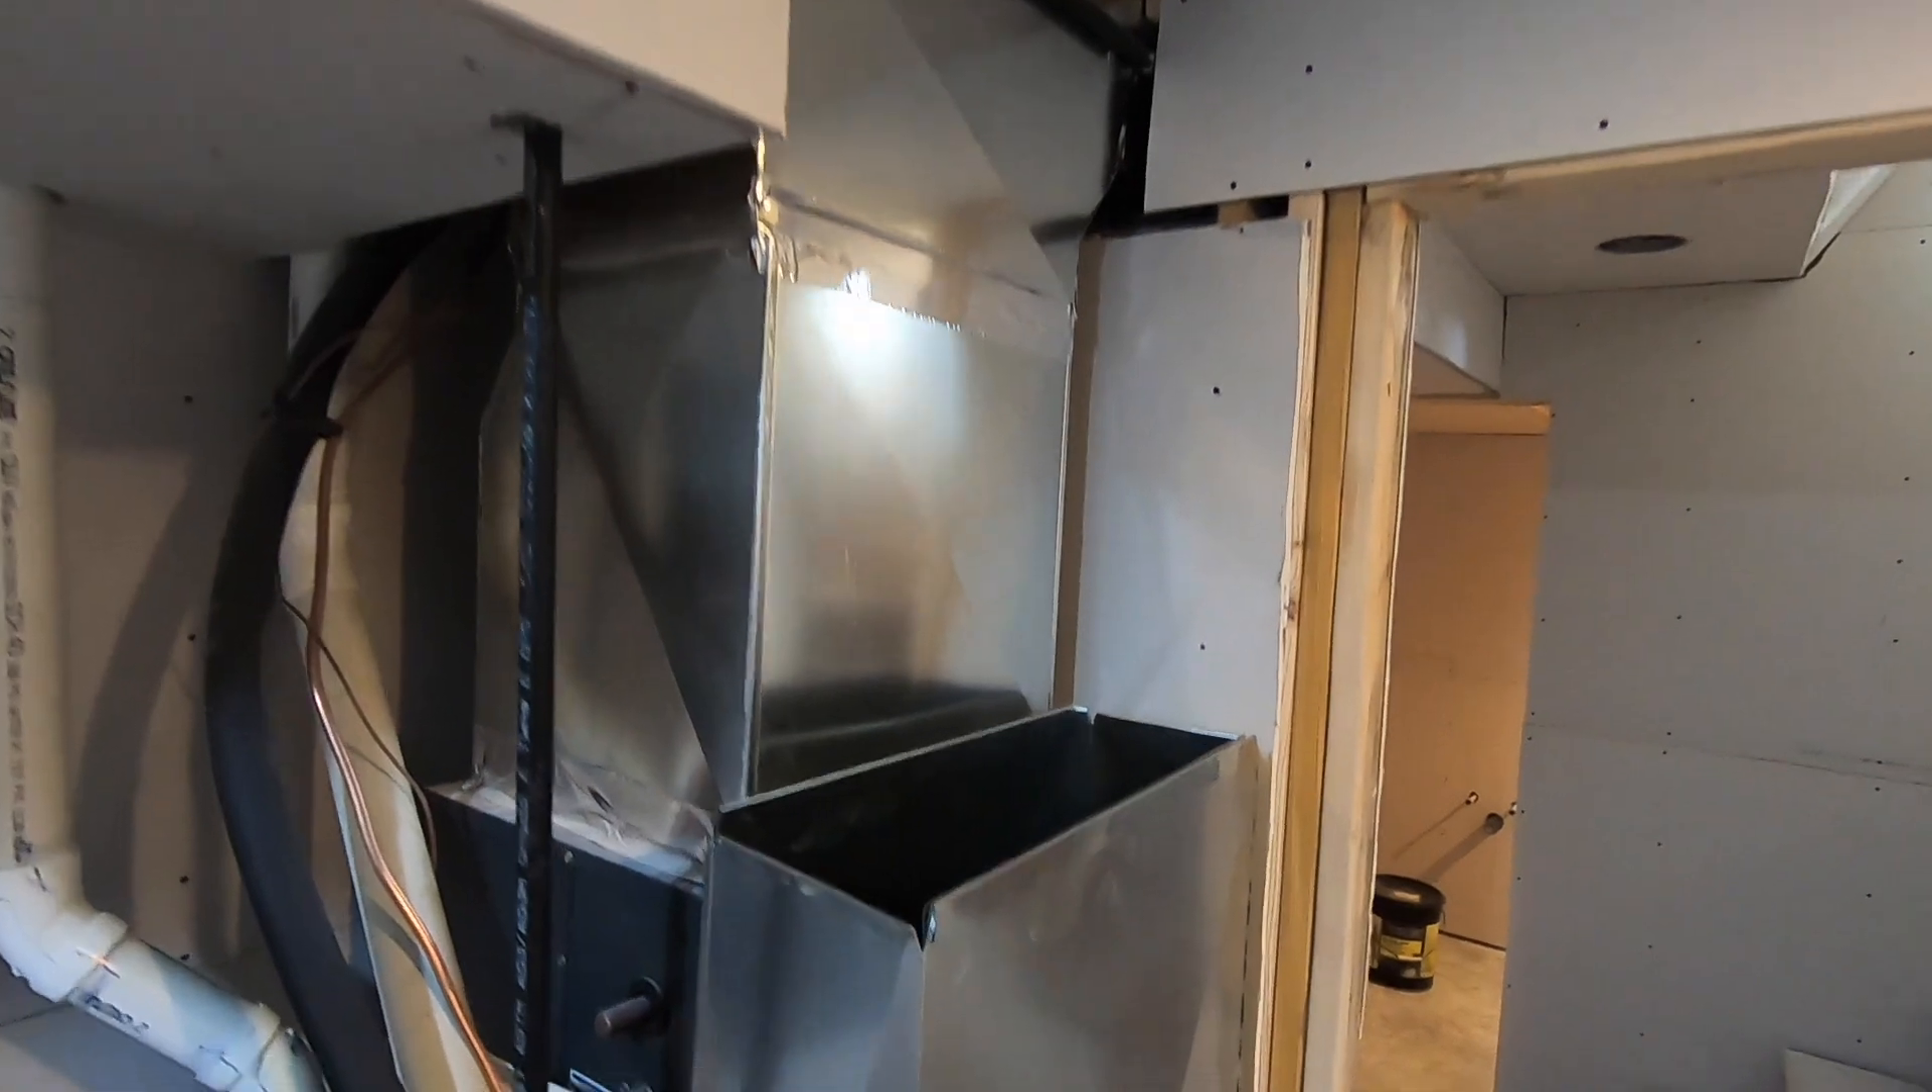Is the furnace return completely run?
No.